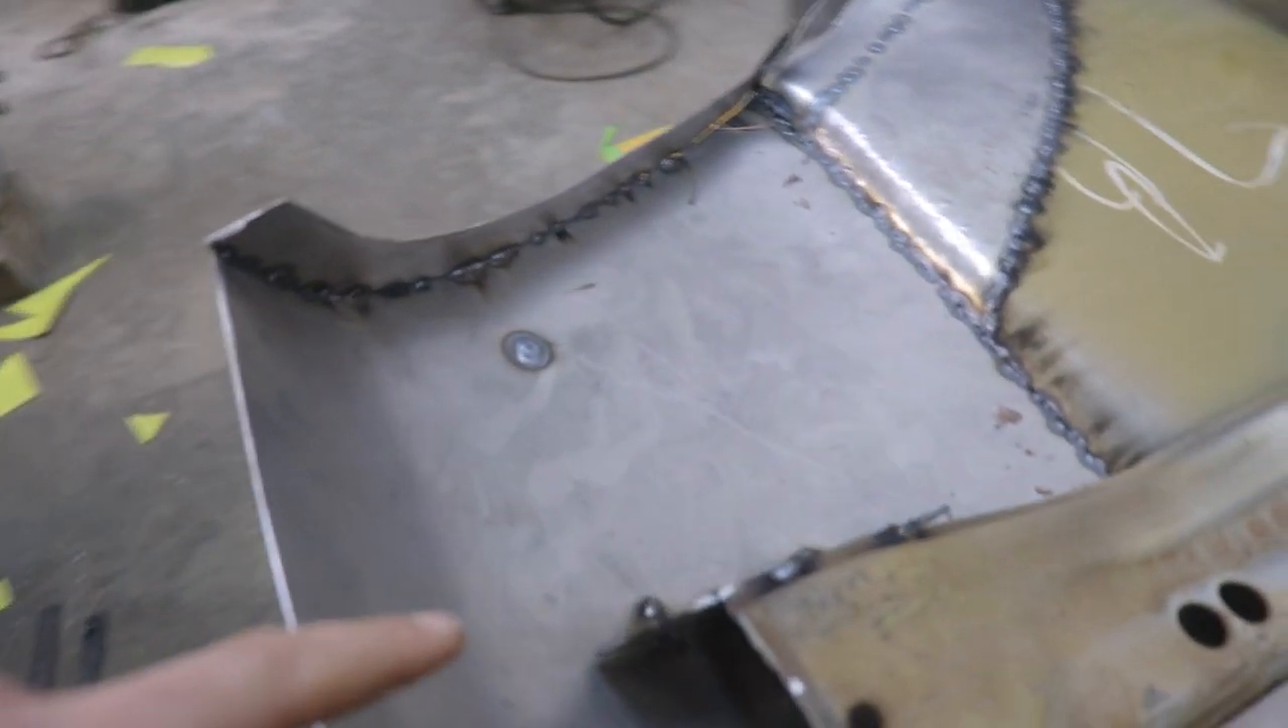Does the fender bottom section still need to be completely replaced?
No.